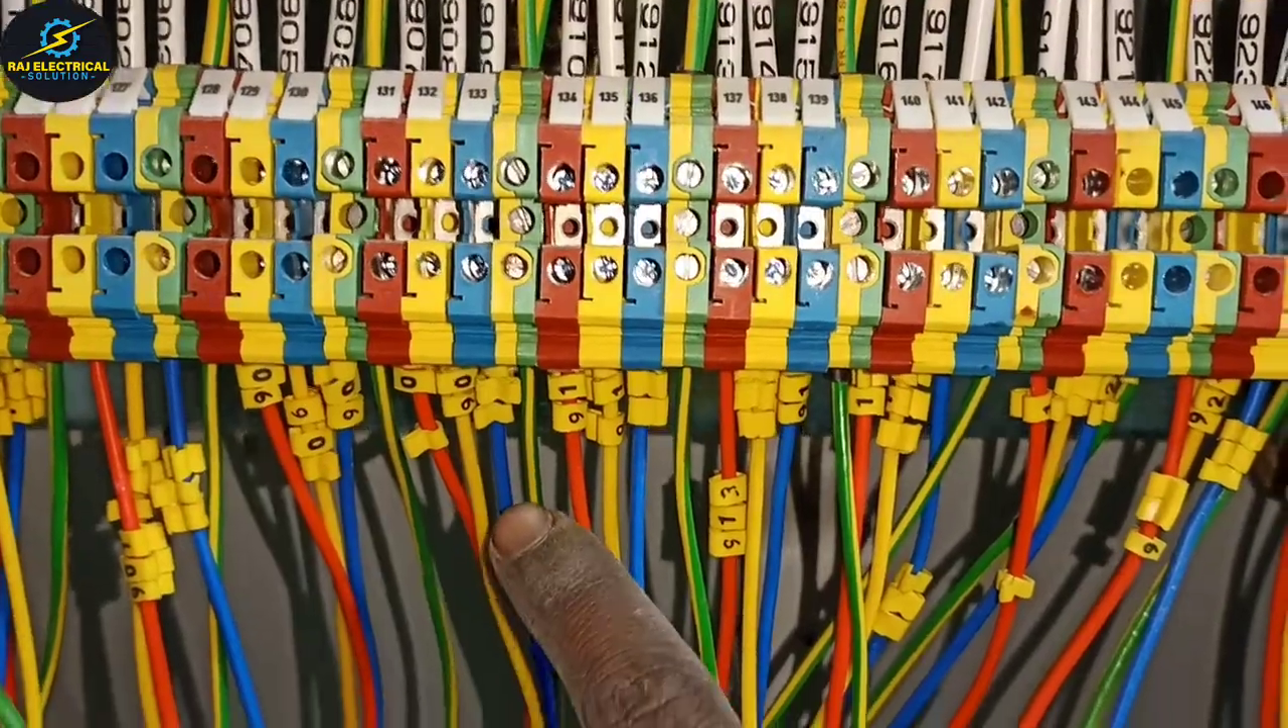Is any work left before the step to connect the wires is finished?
No.